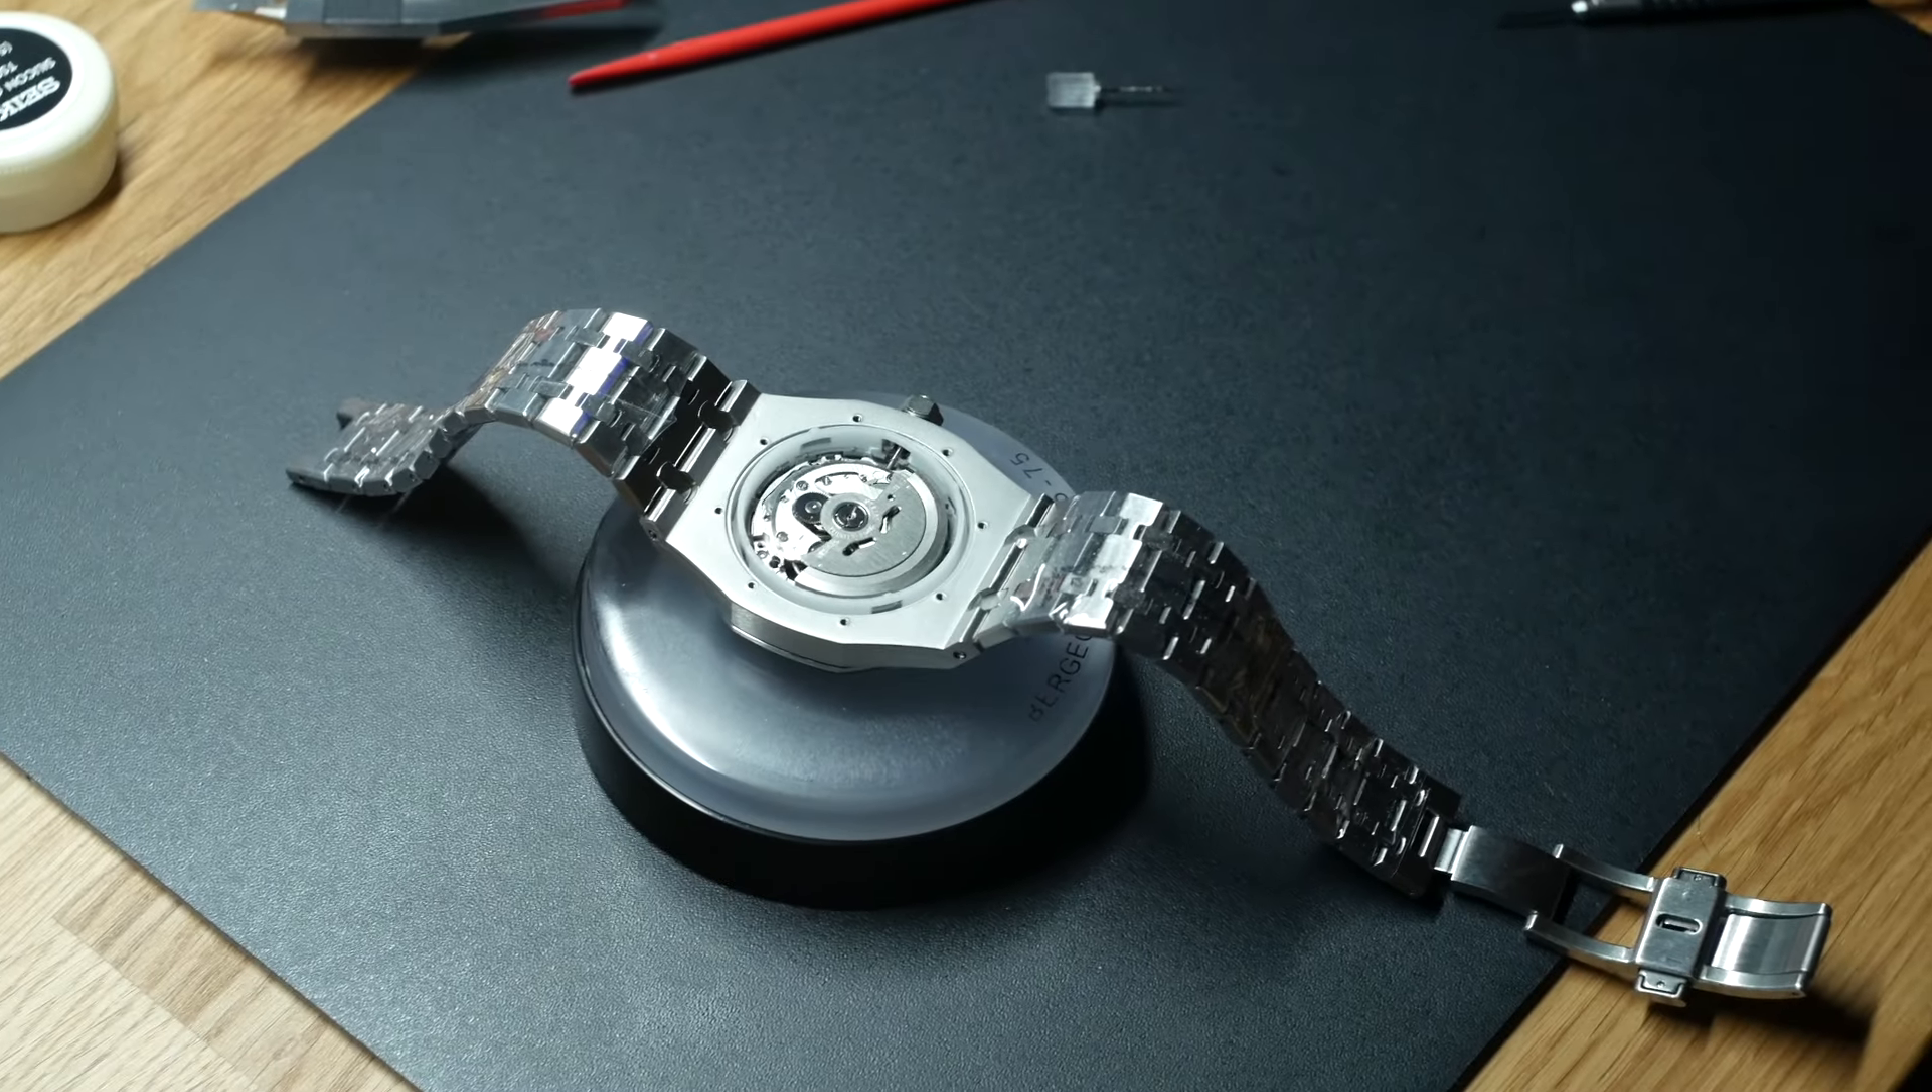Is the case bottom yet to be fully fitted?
Yes.